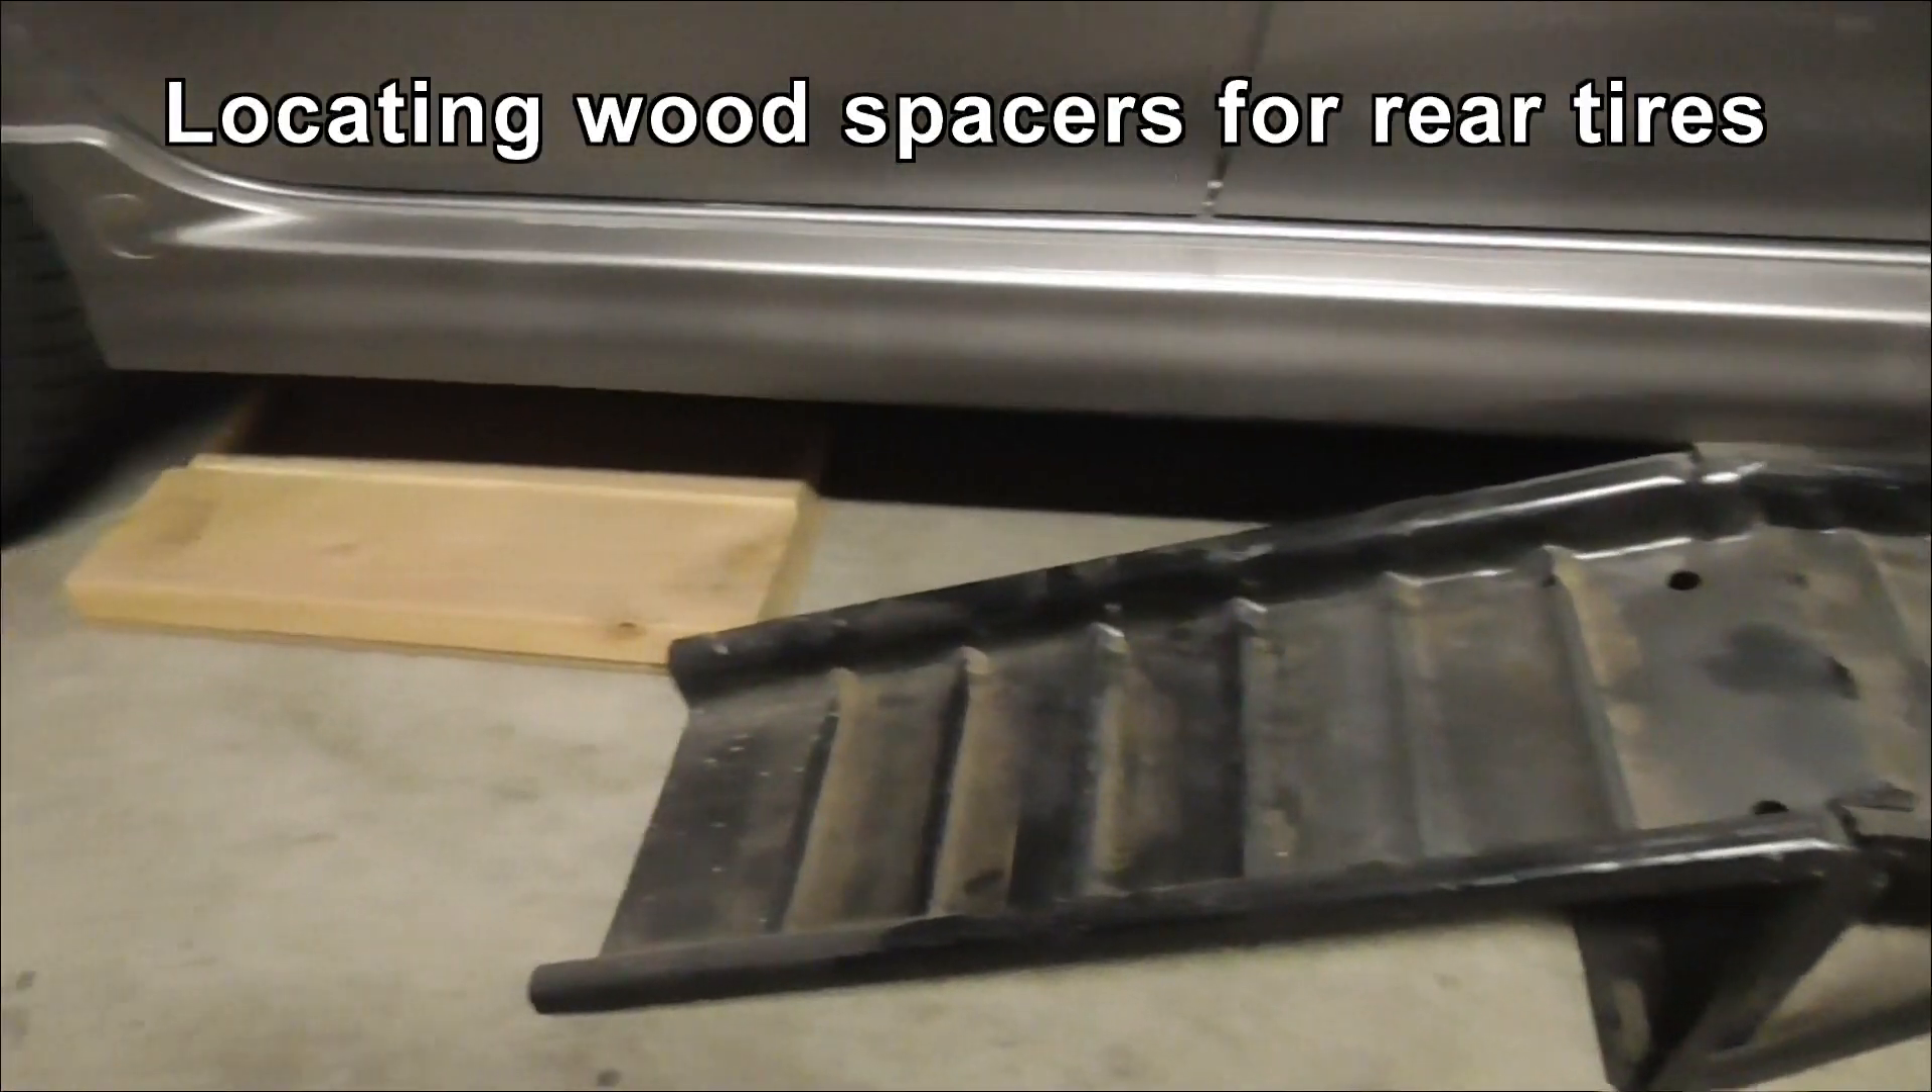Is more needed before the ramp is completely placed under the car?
Yes.